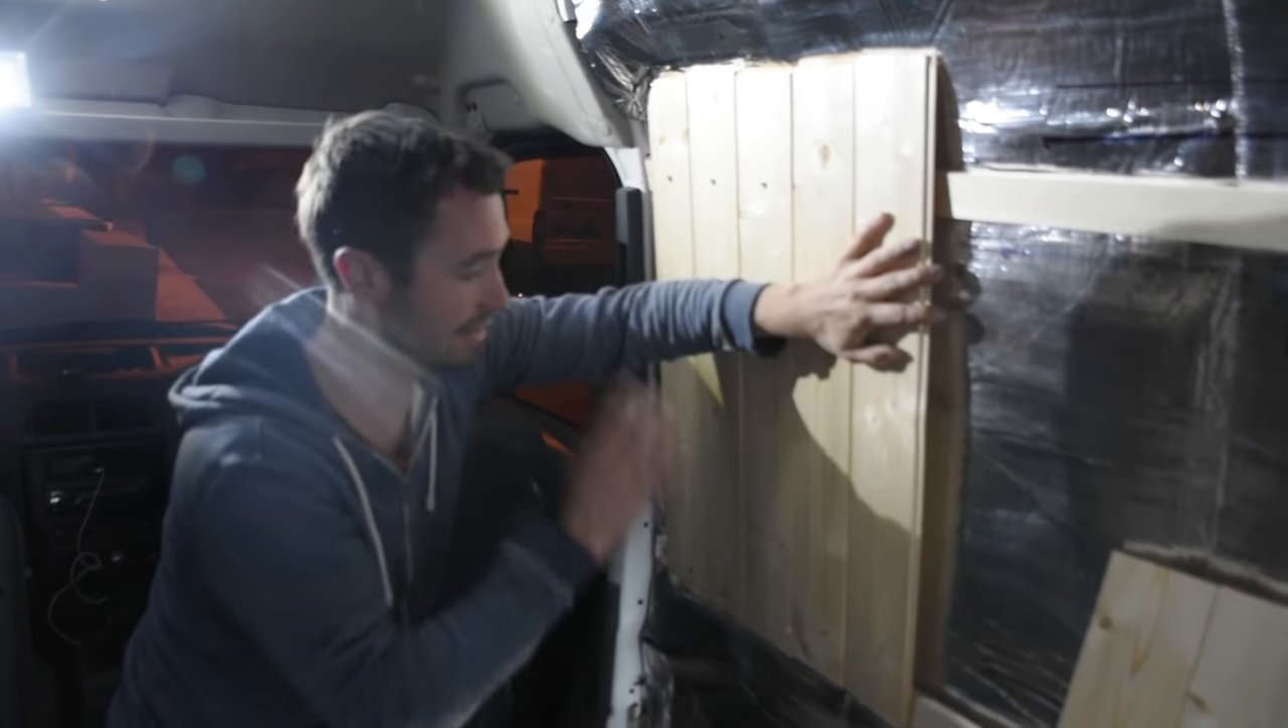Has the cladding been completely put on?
No.